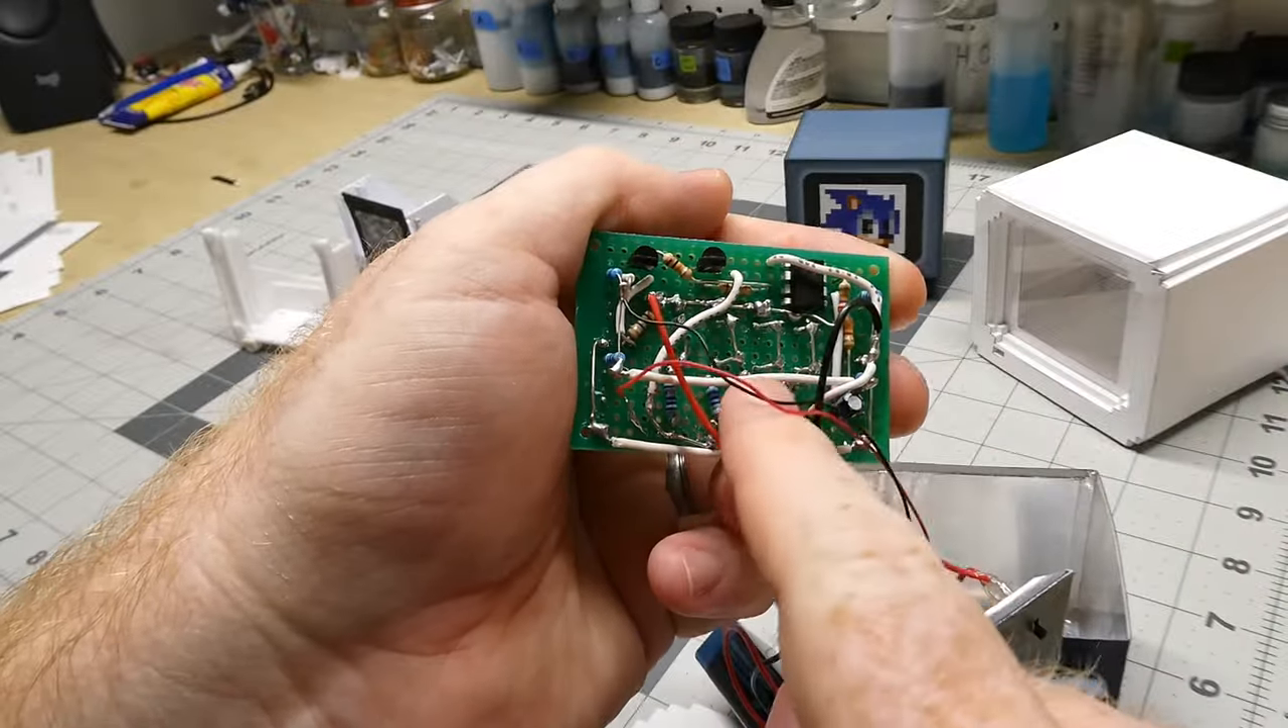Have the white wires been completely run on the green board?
Yes.